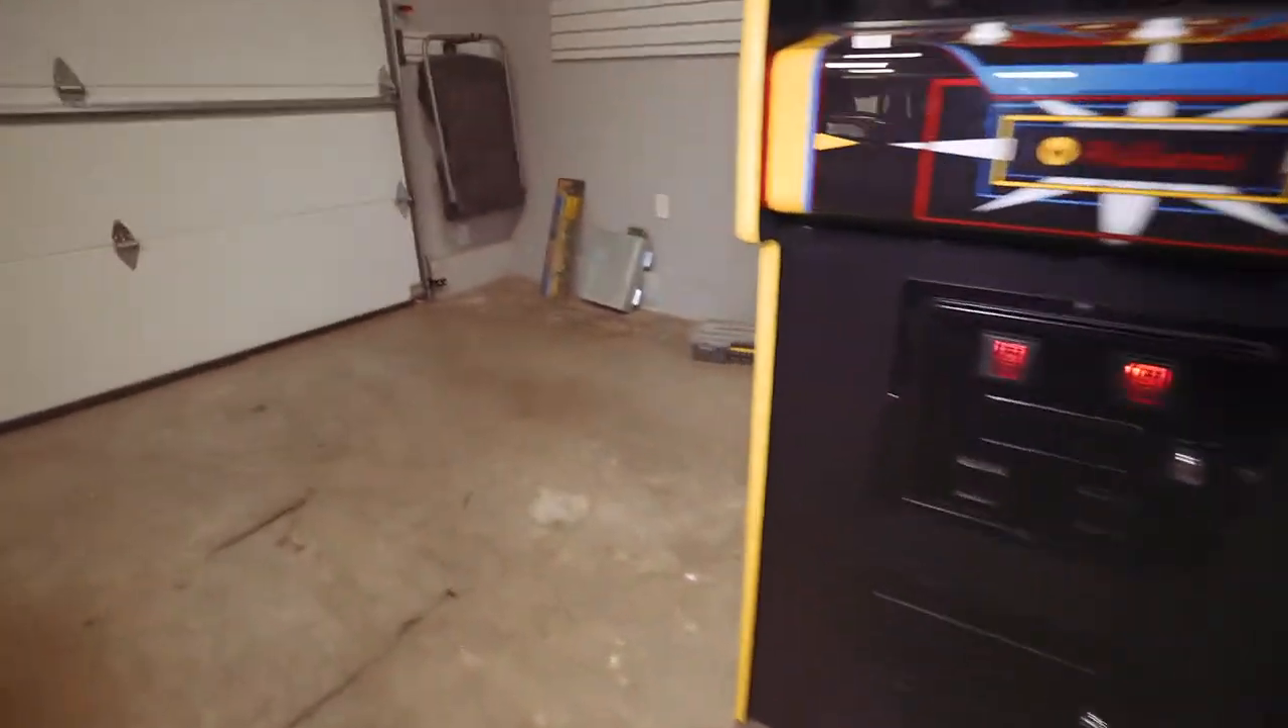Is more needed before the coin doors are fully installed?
No.